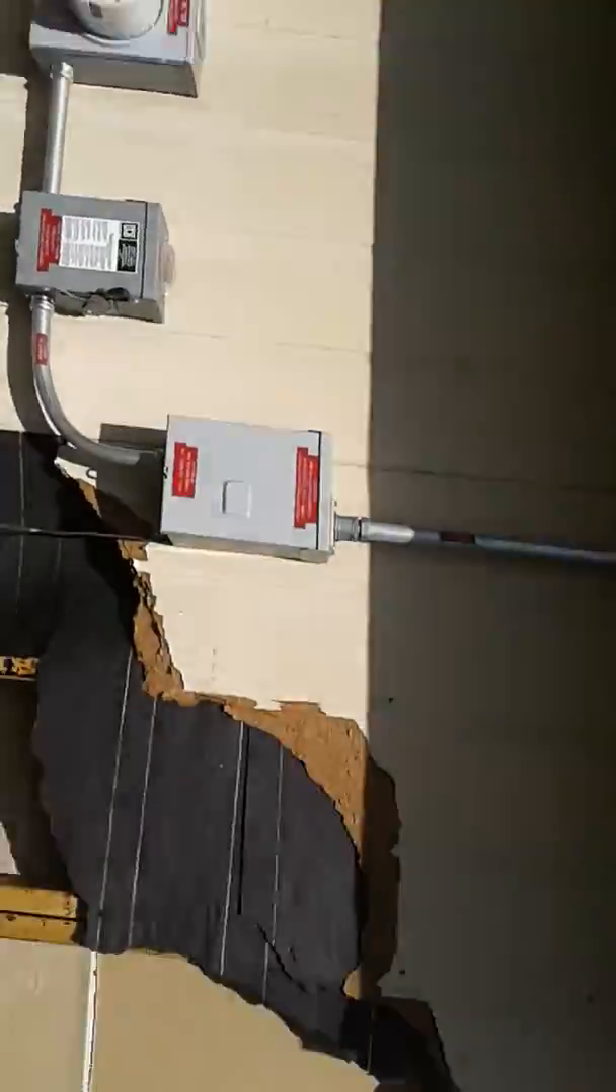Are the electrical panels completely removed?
No.